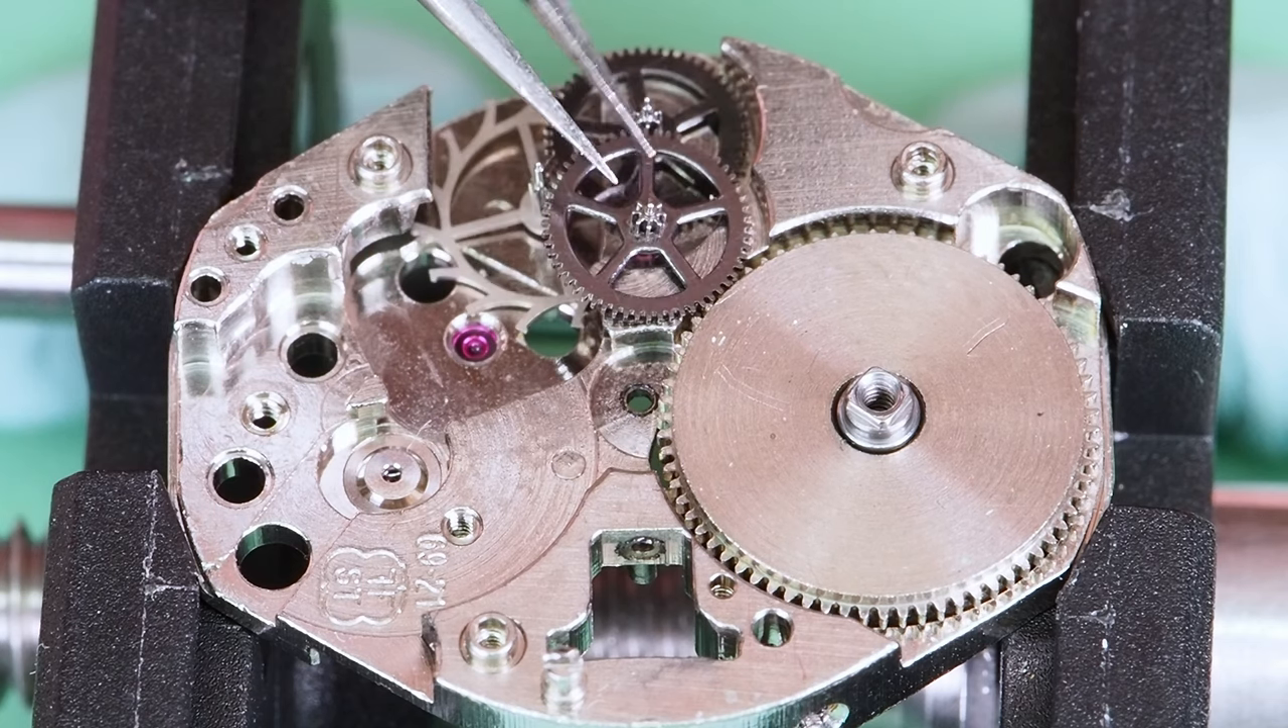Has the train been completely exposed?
Yes.